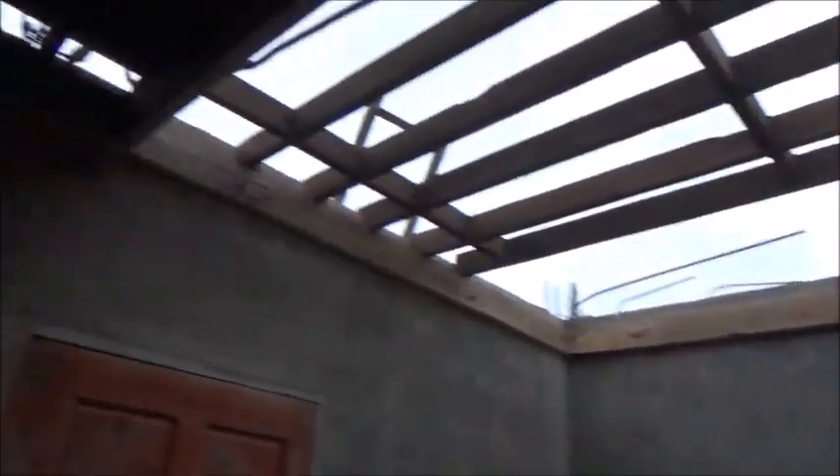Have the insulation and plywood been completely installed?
No.